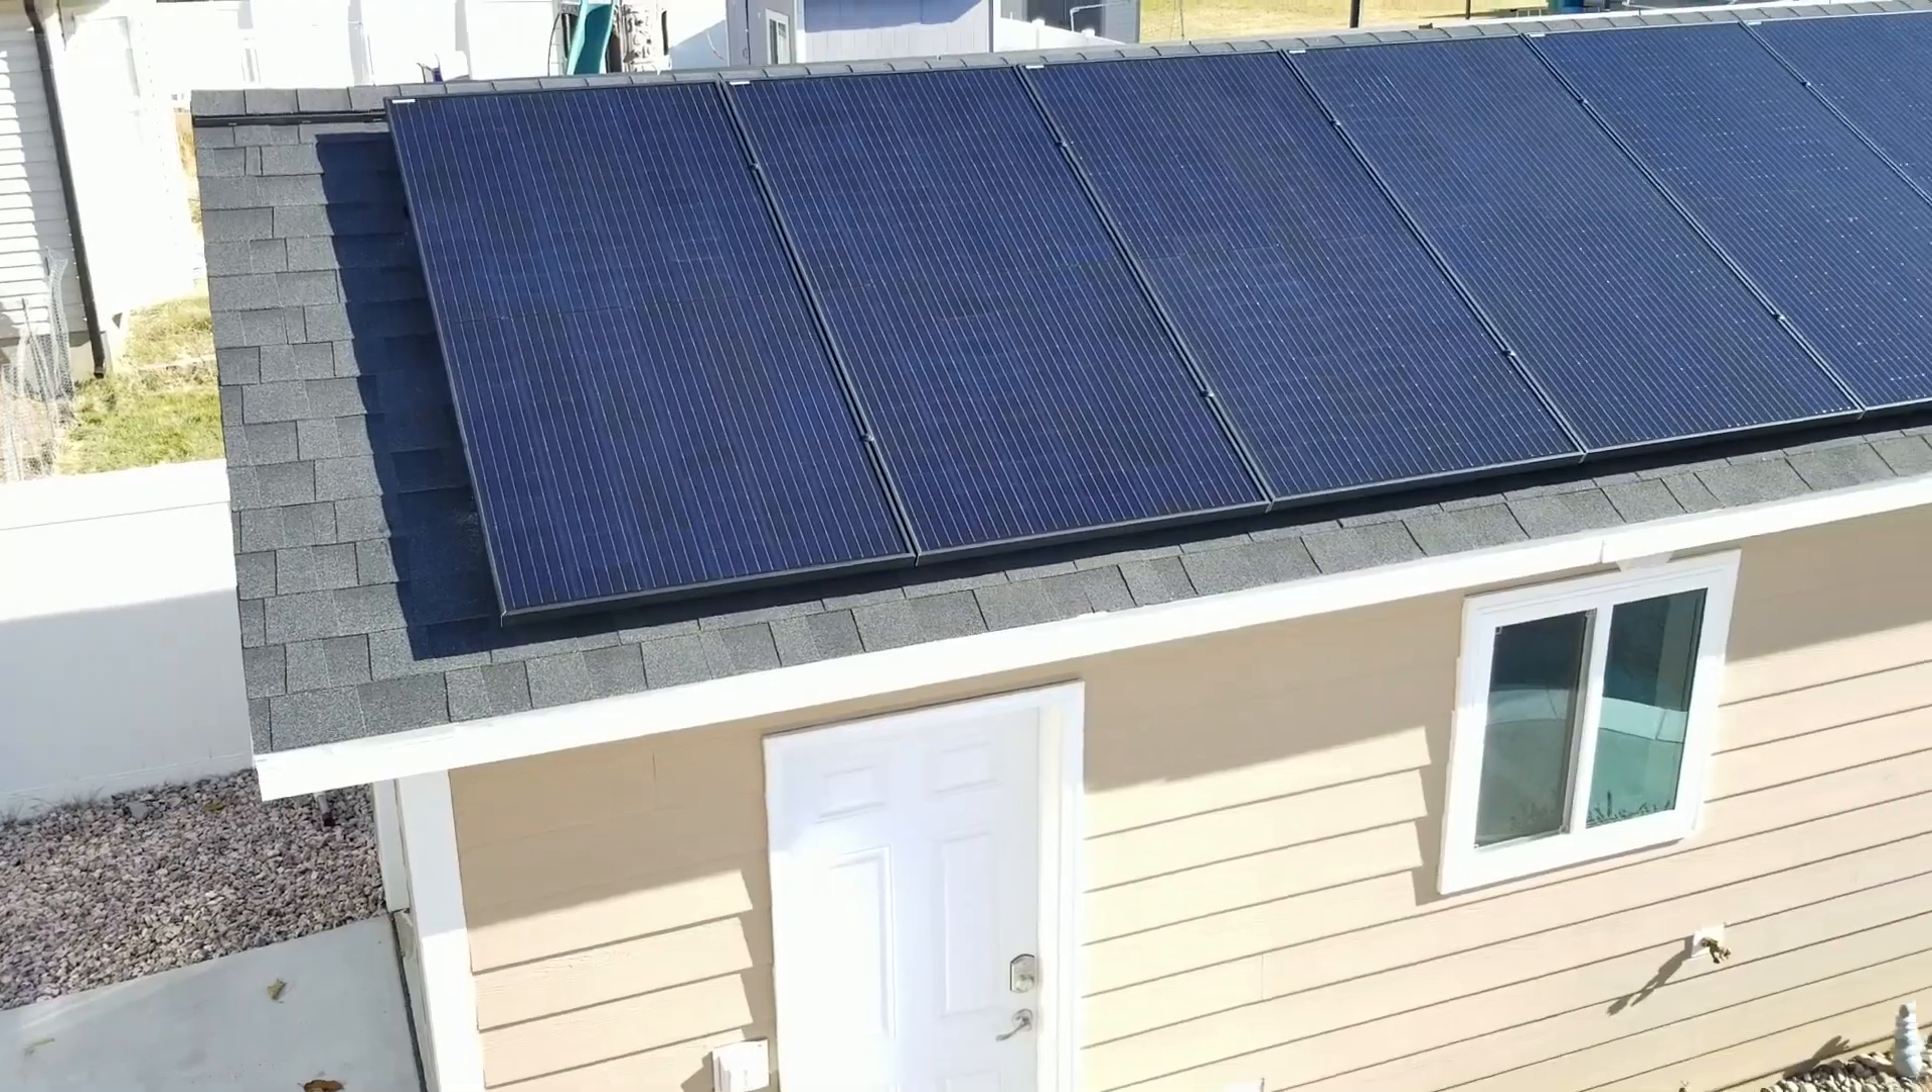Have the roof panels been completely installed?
Yes.